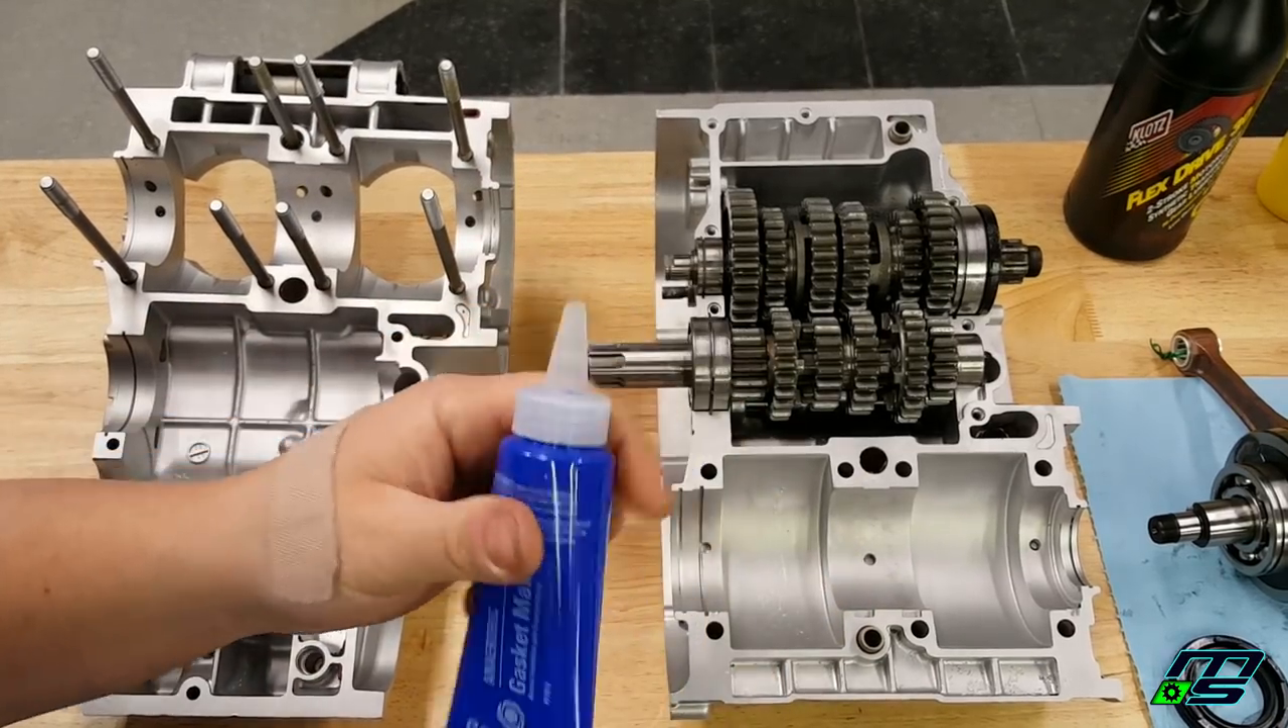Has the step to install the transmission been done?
Yes.